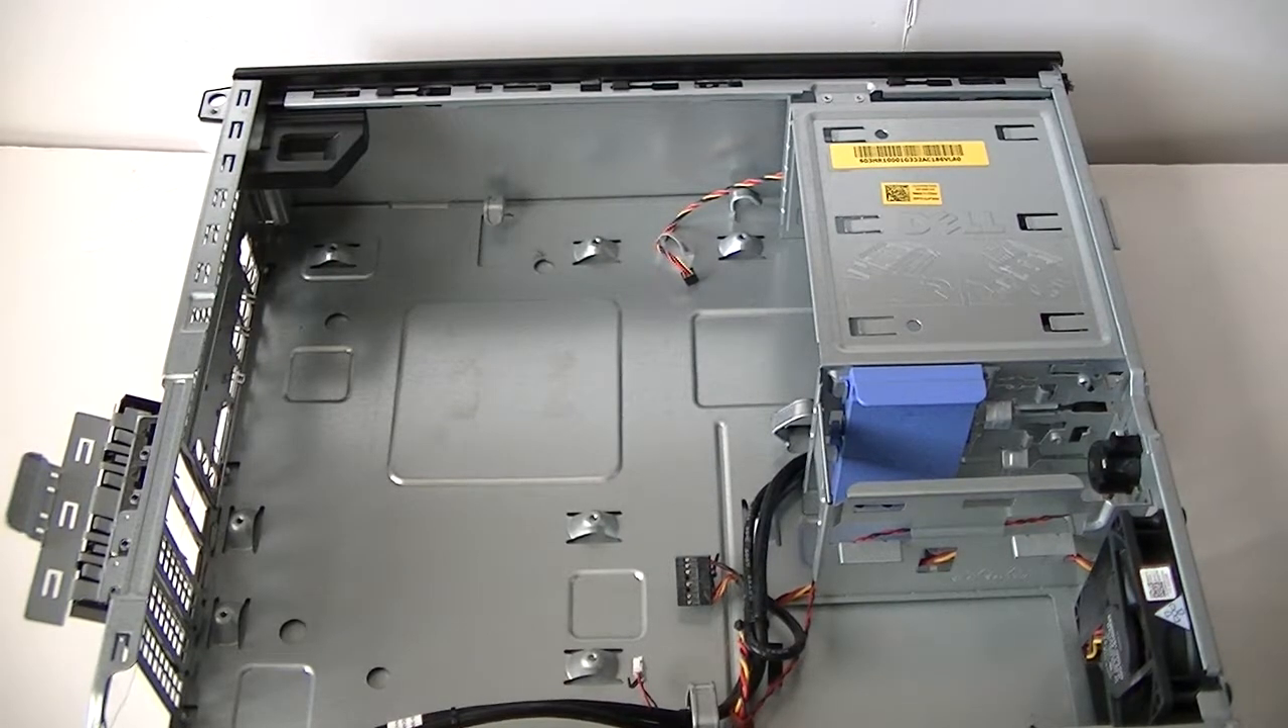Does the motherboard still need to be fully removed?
No.